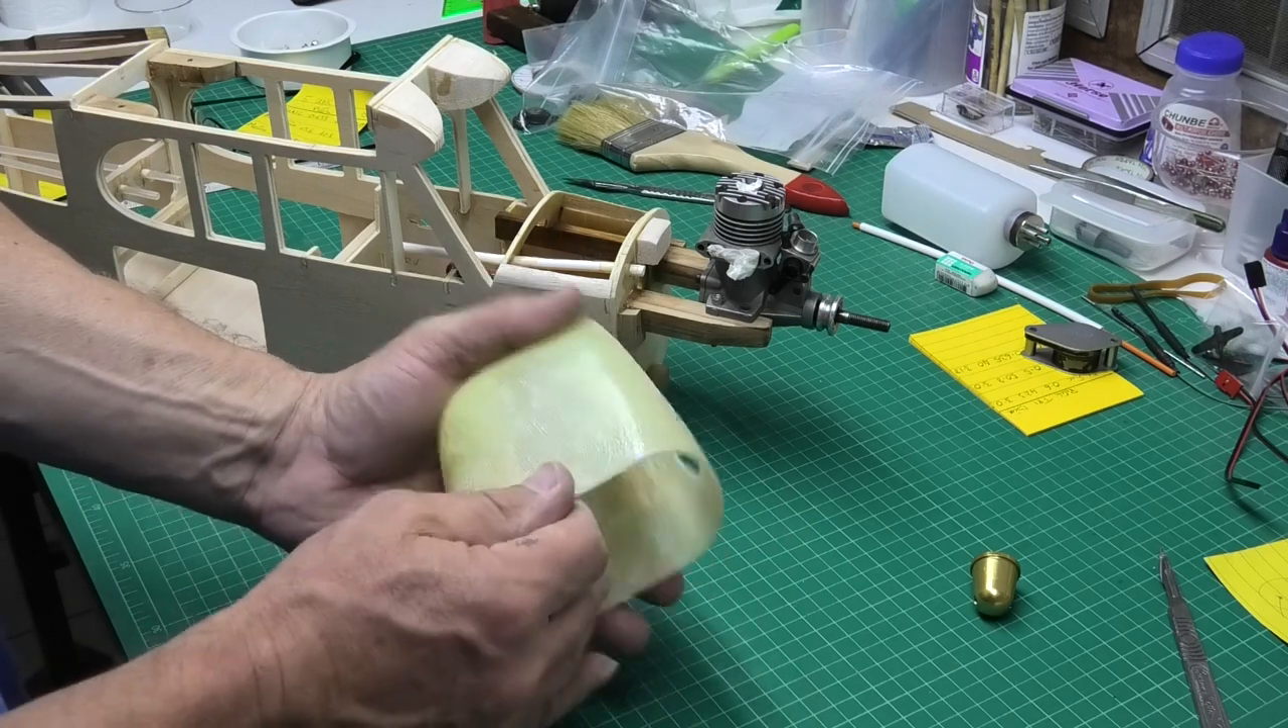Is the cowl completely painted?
No.